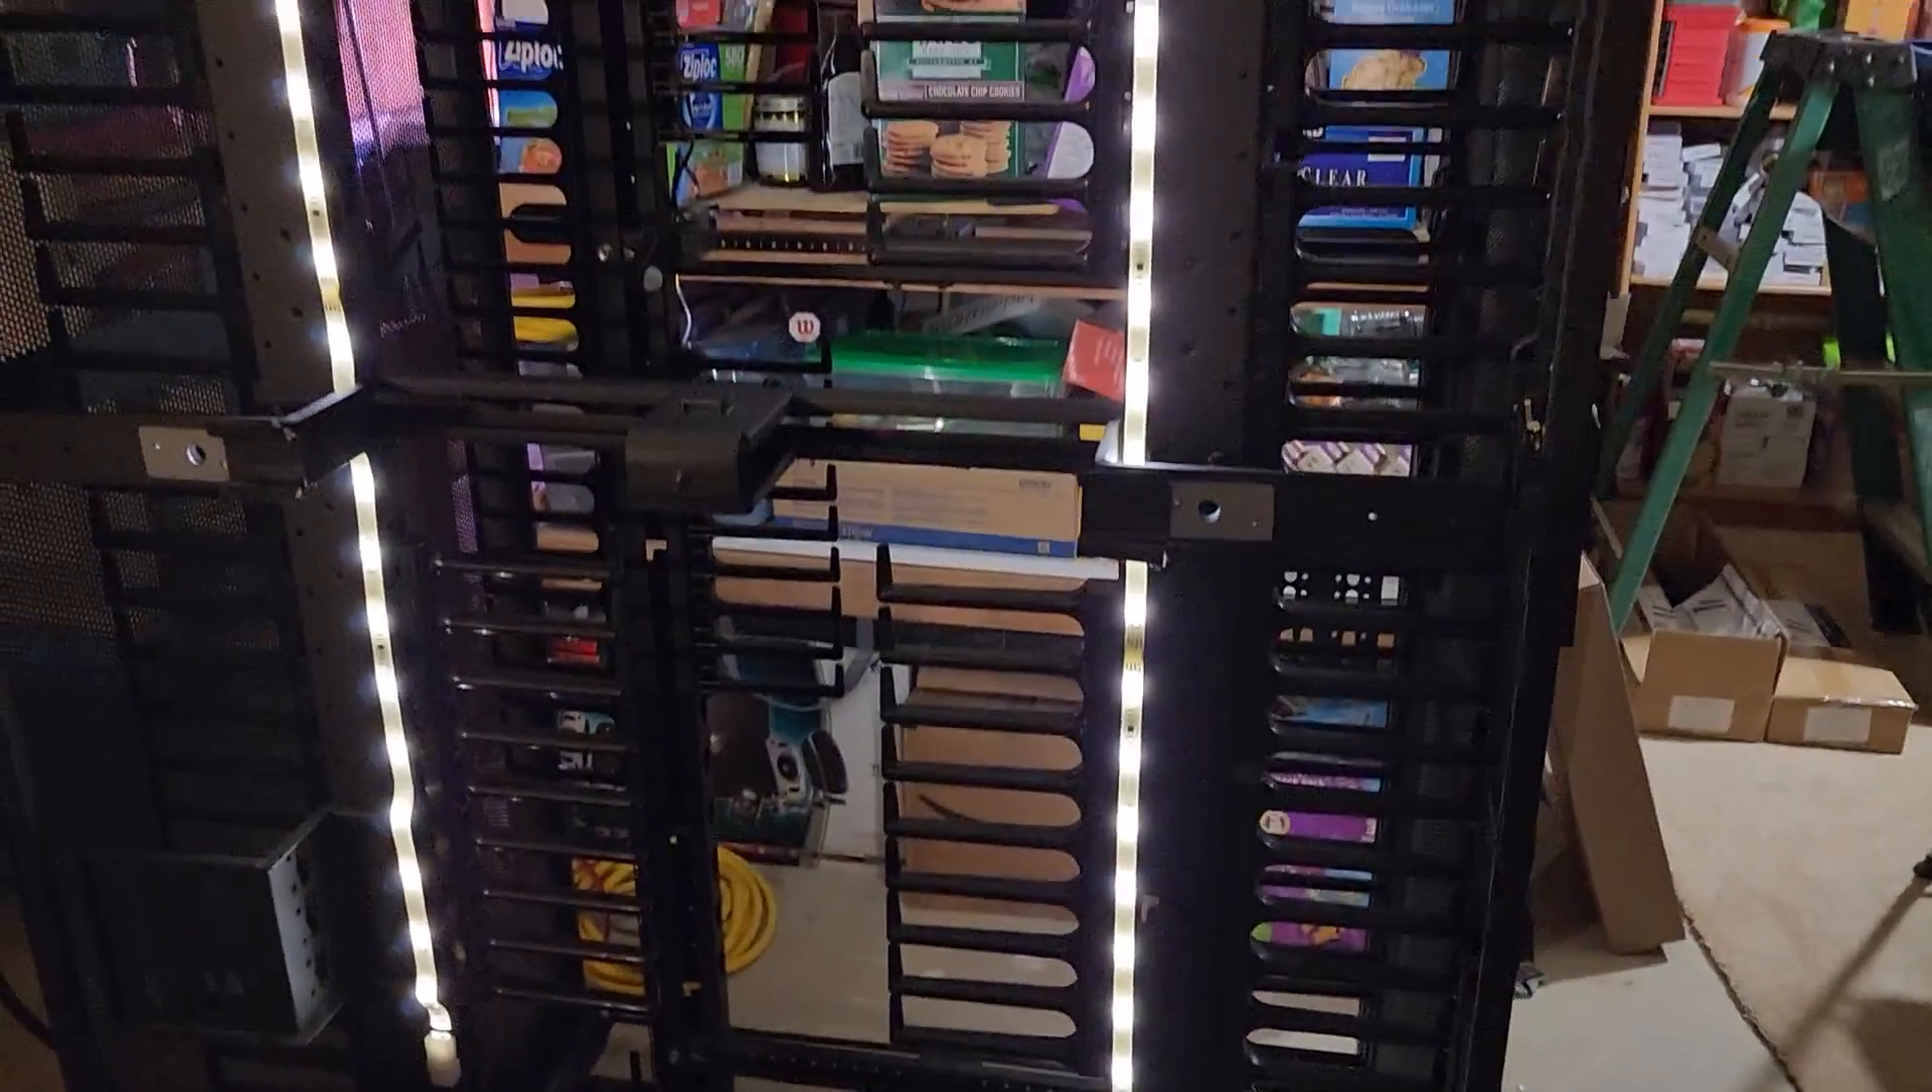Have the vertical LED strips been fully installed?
Yes.